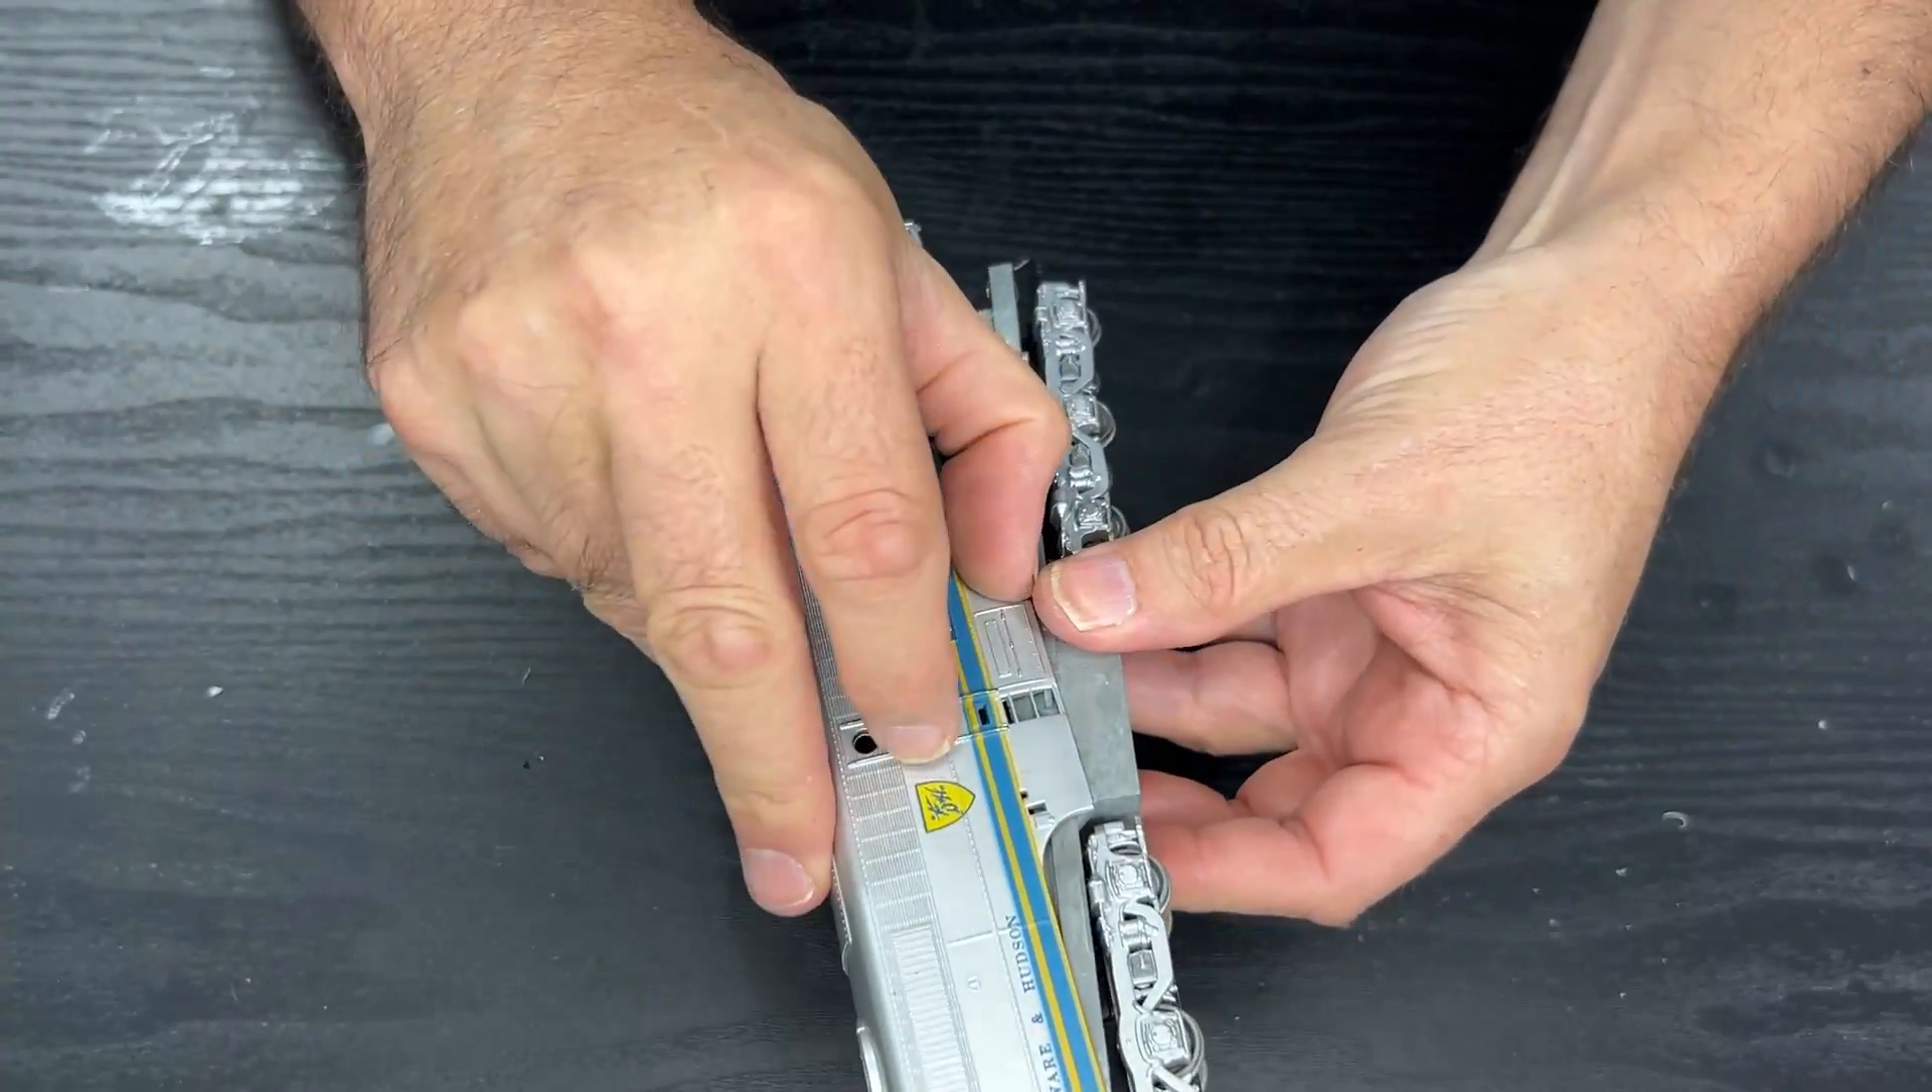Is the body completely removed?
No.